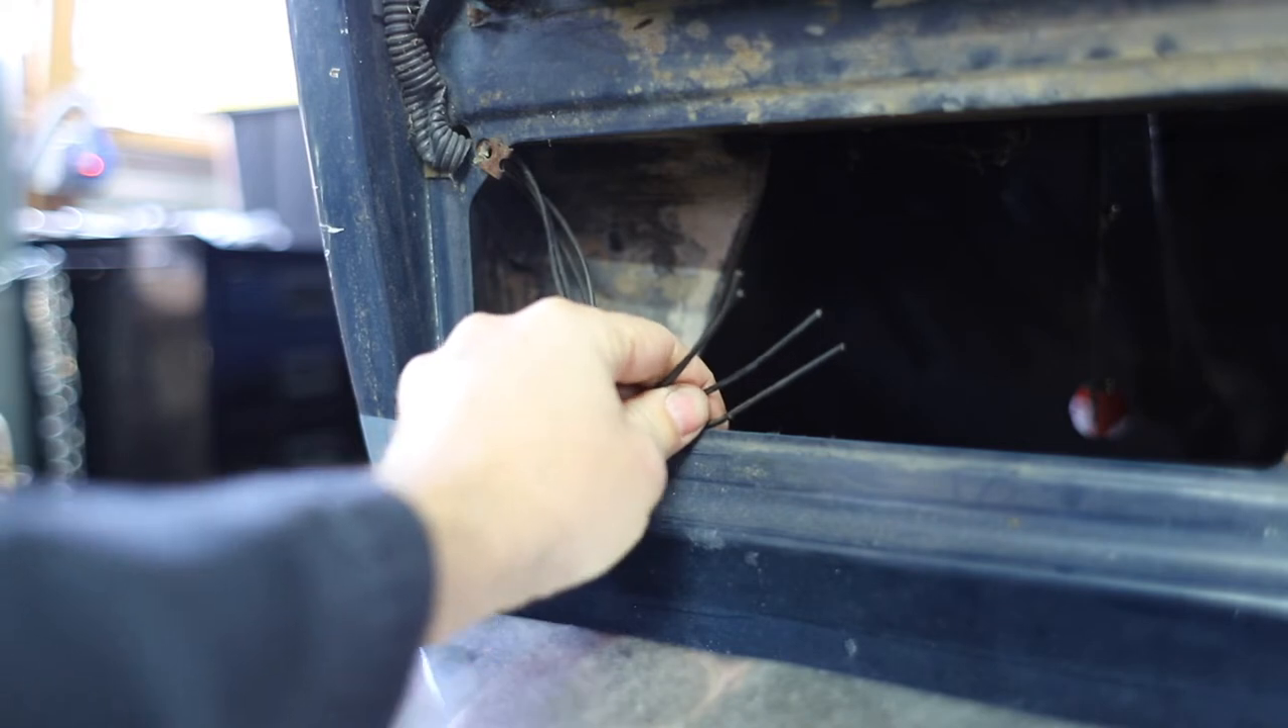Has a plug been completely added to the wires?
No.